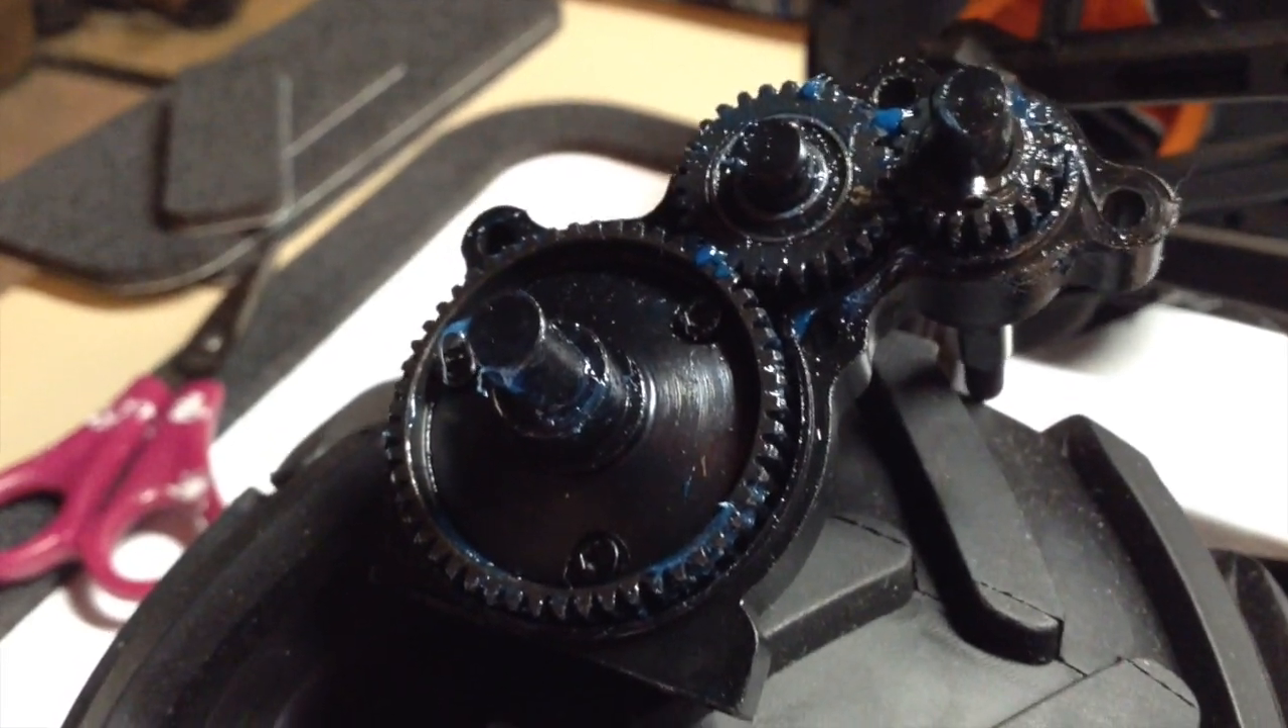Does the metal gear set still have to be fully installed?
No.